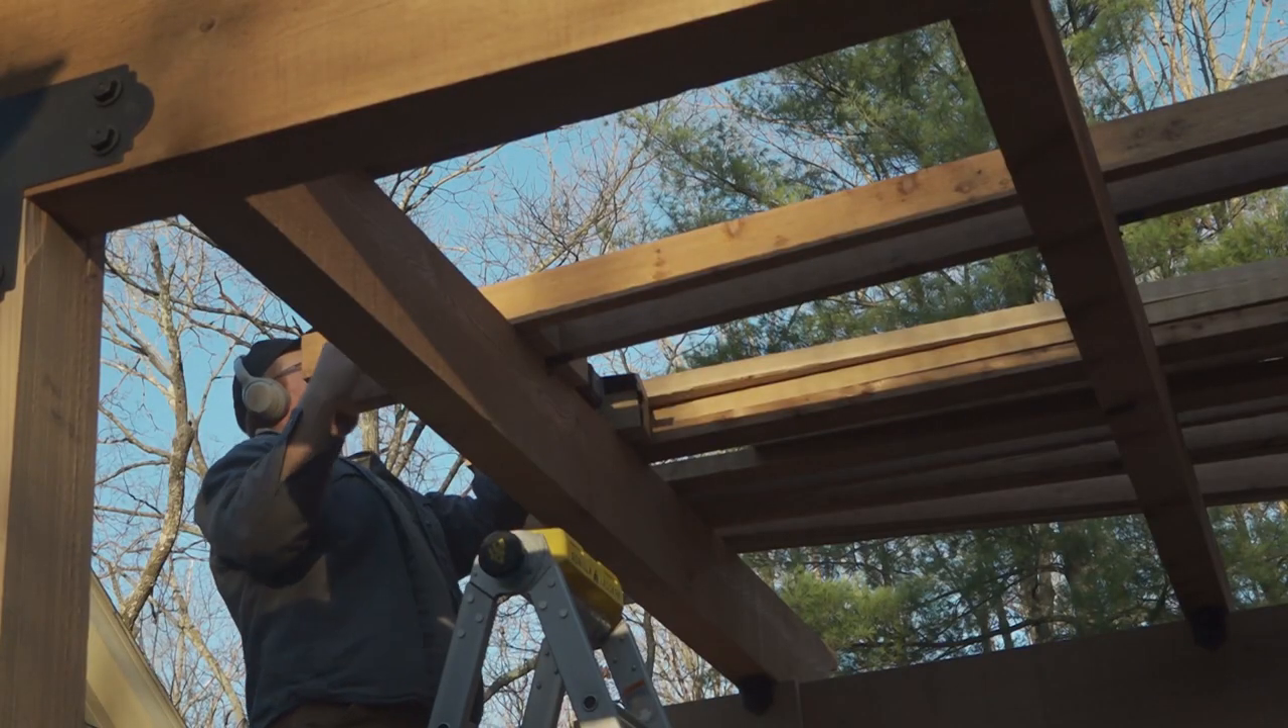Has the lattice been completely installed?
No.